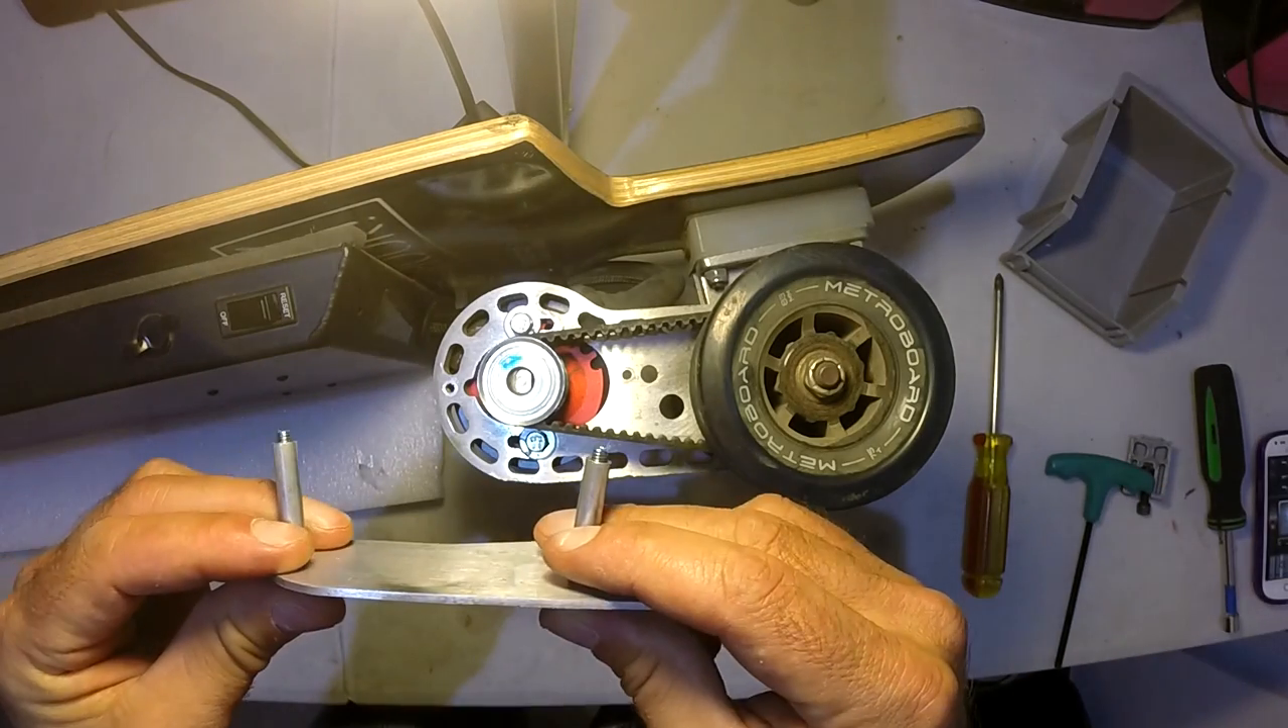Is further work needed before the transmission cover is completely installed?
Yes.